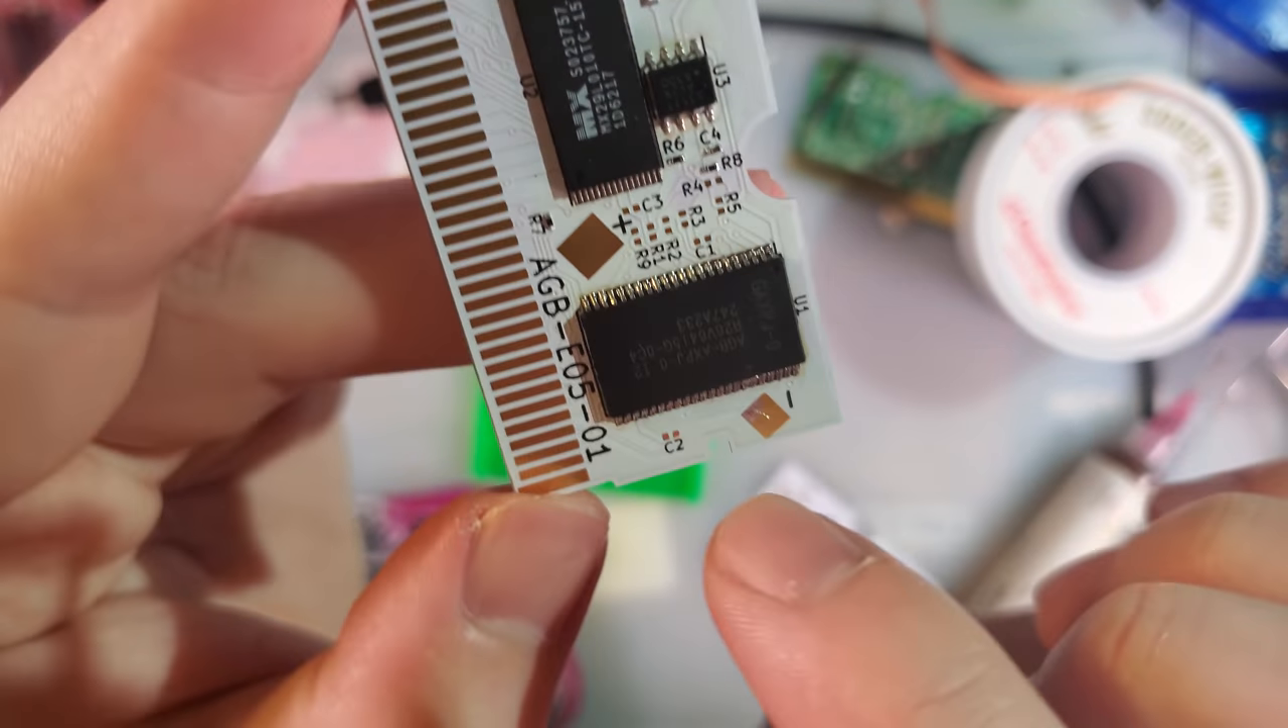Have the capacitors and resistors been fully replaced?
No.